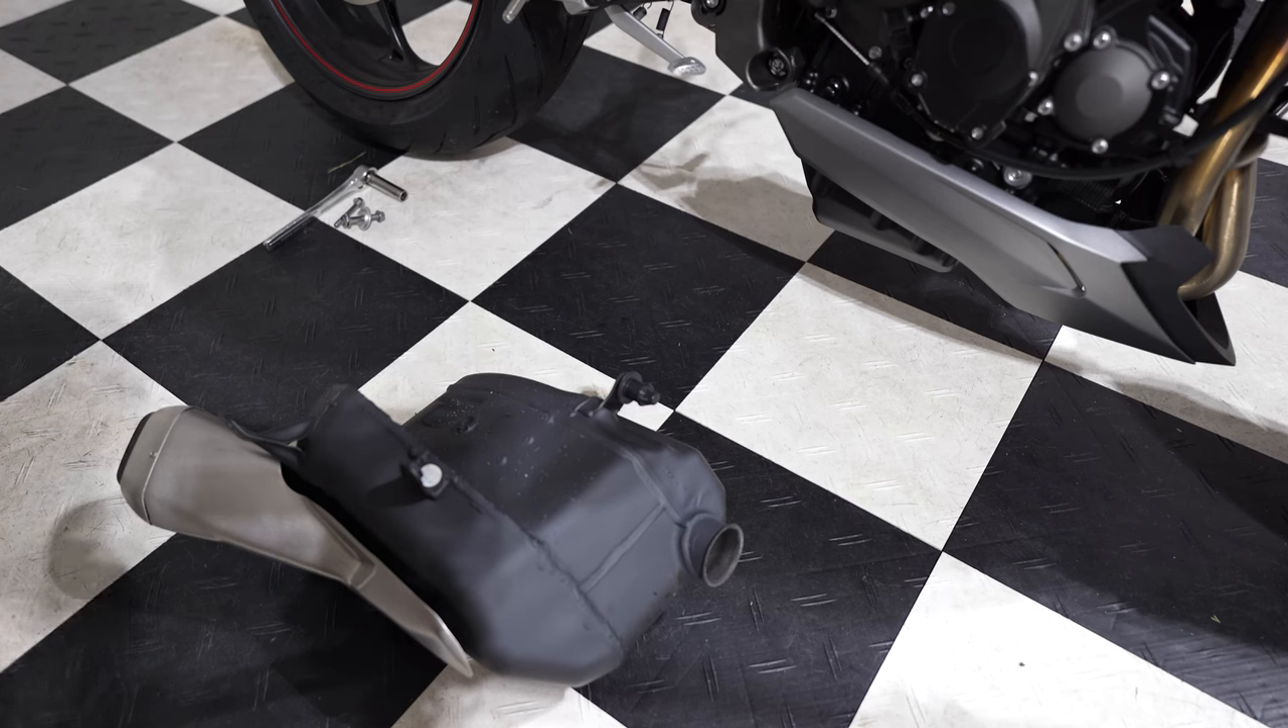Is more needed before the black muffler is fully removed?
No.